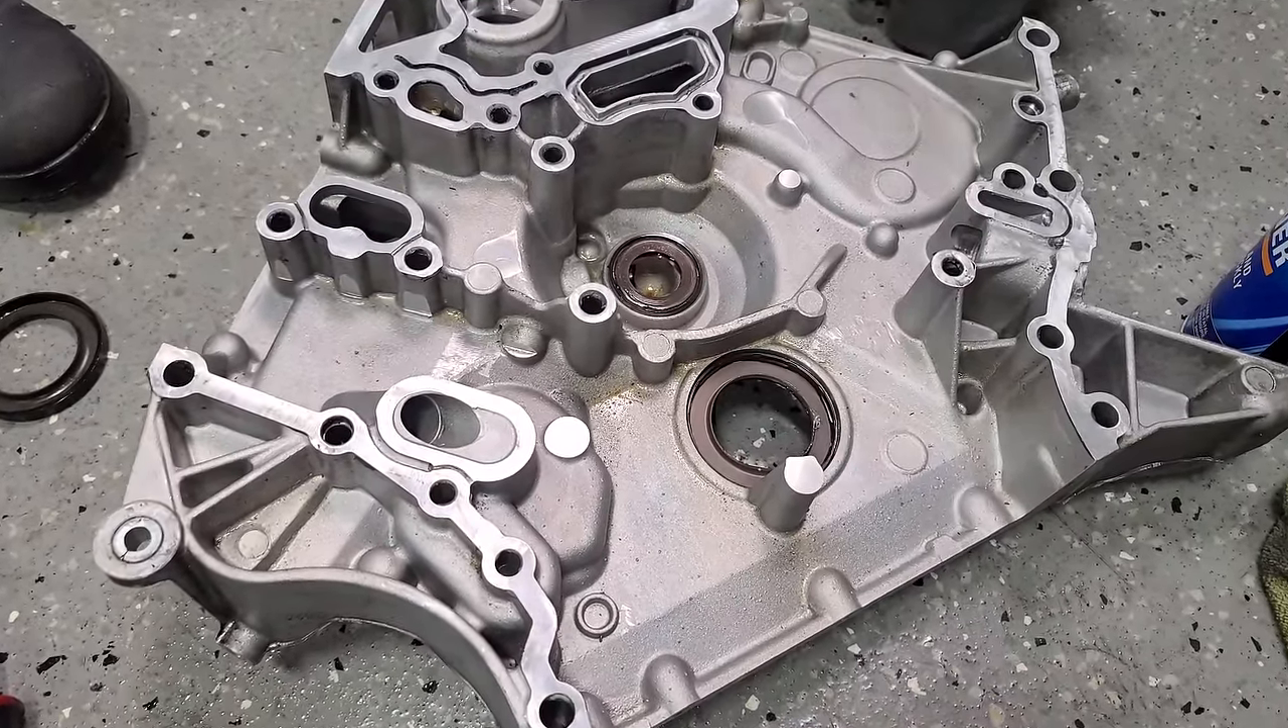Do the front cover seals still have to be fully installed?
No.